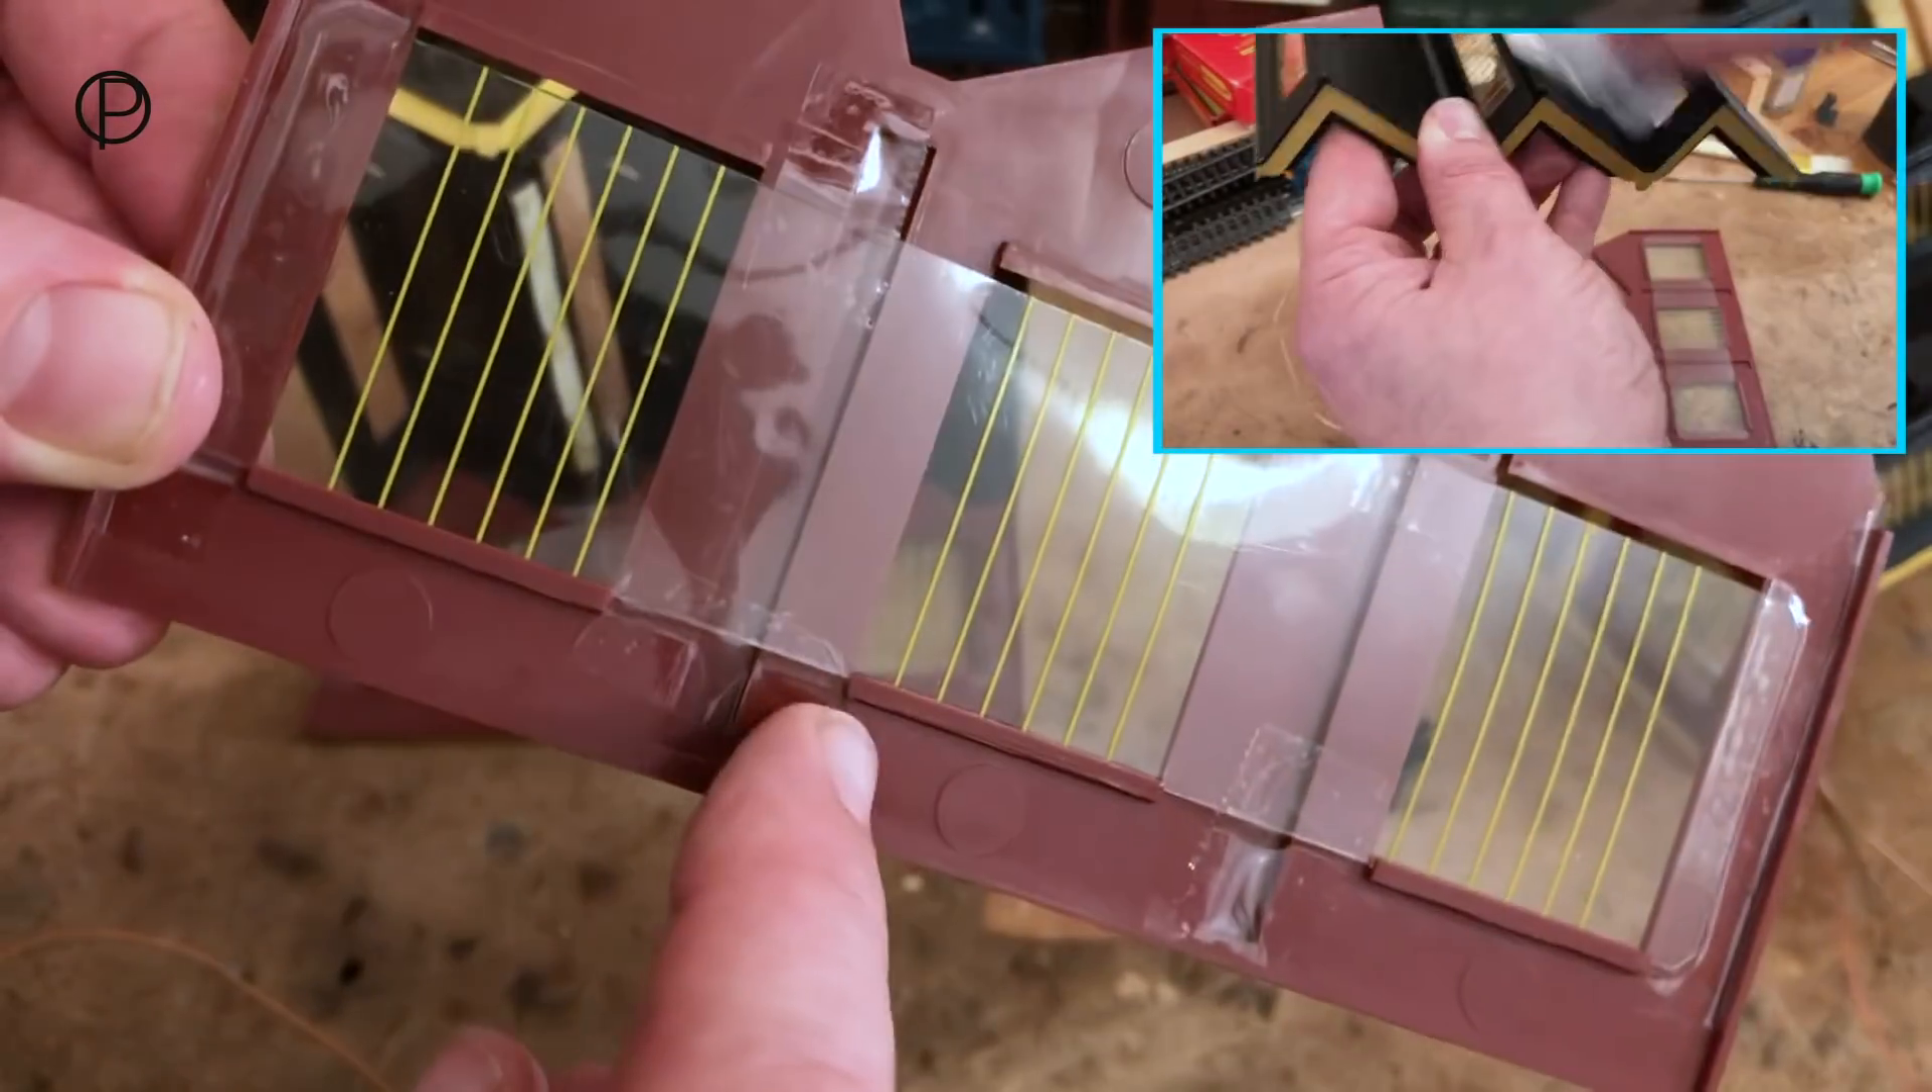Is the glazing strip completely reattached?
Yes.